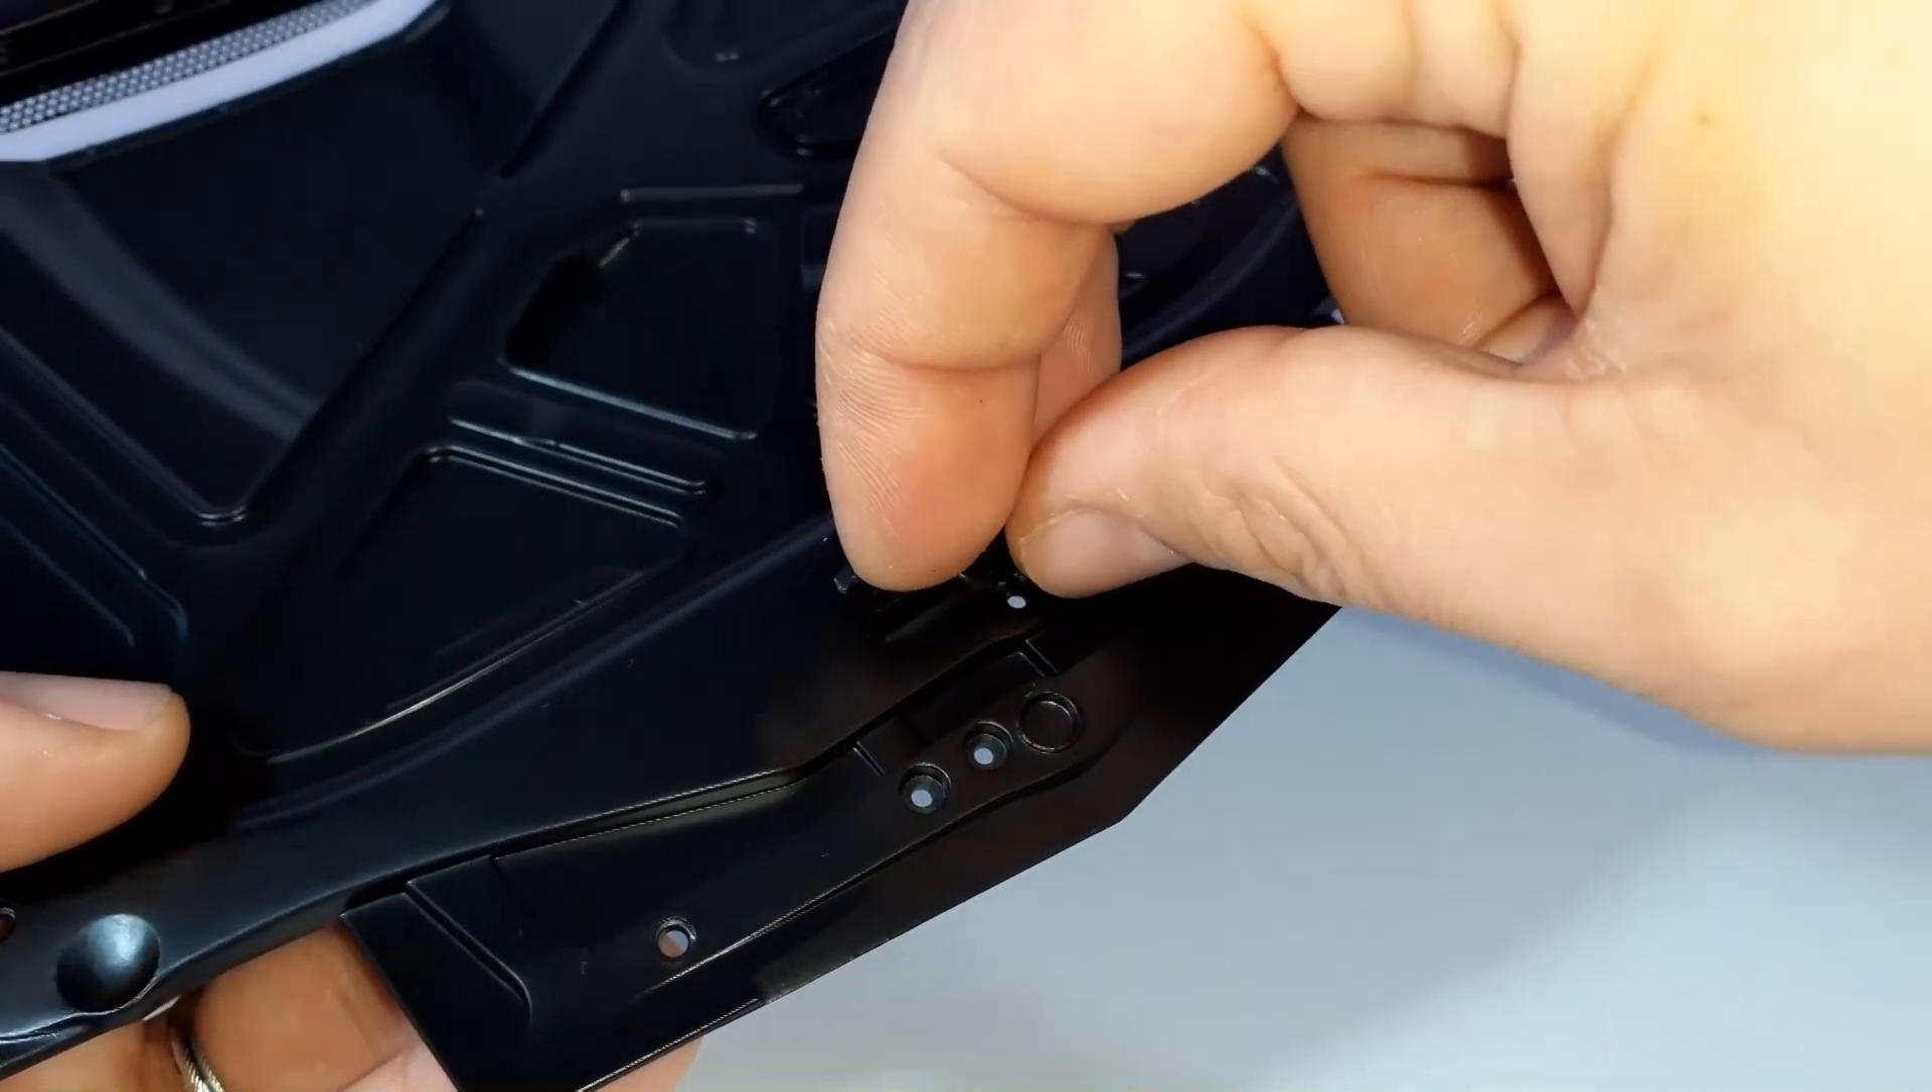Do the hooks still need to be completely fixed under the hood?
Yes.